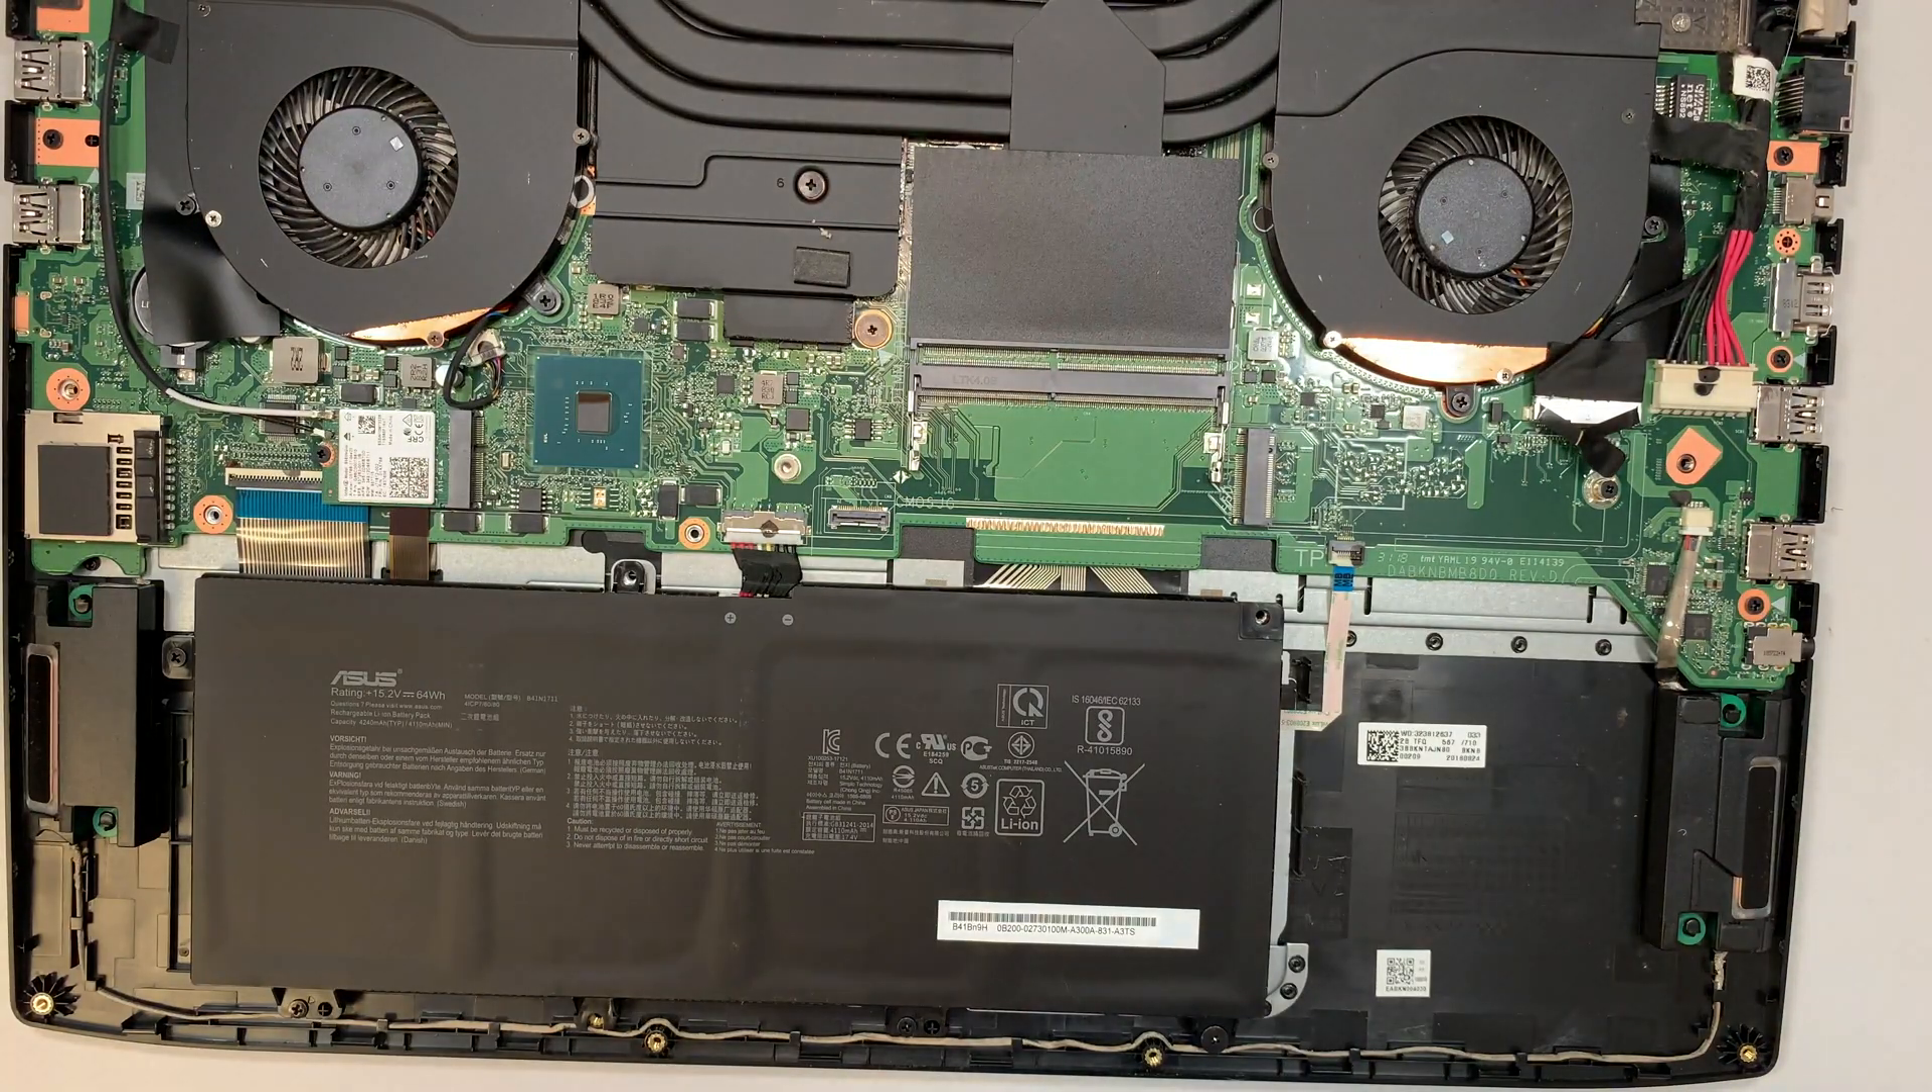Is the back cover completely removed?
Yes.